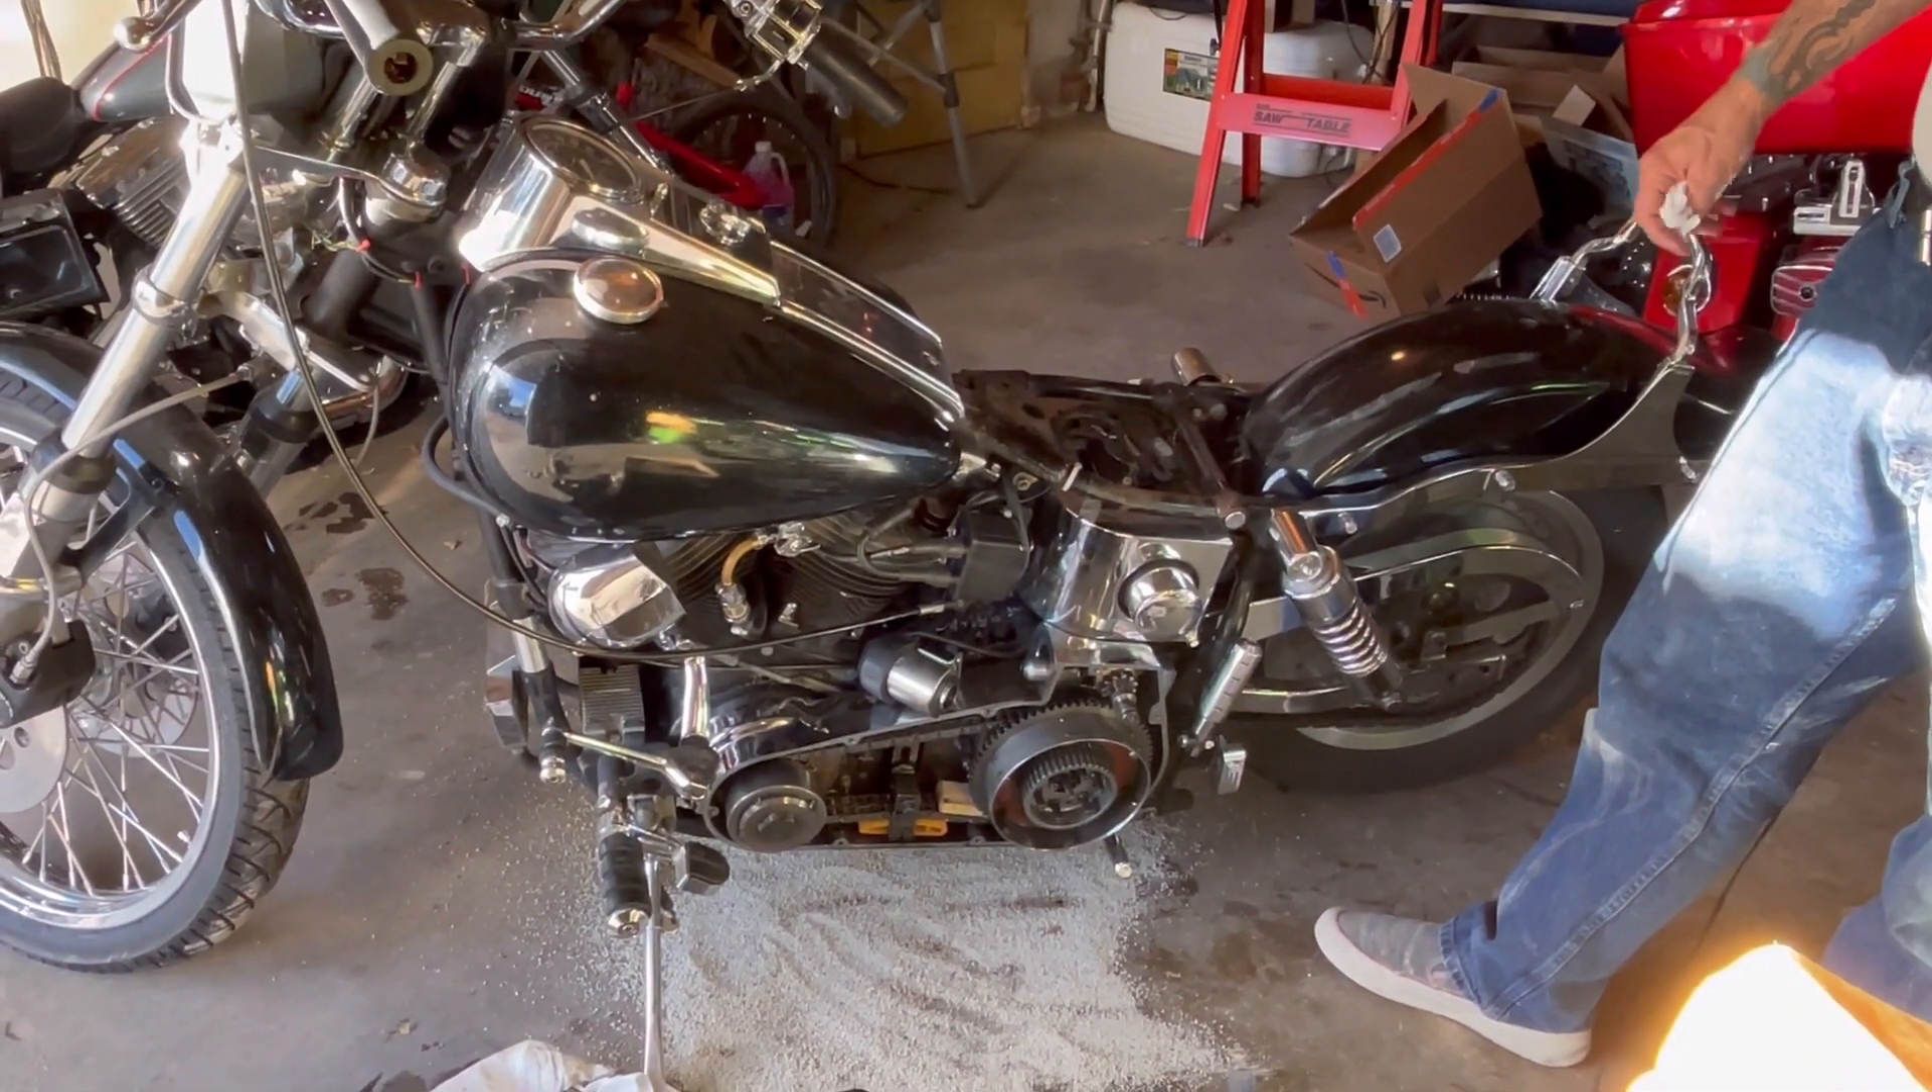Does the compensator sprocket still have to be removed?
Yes.